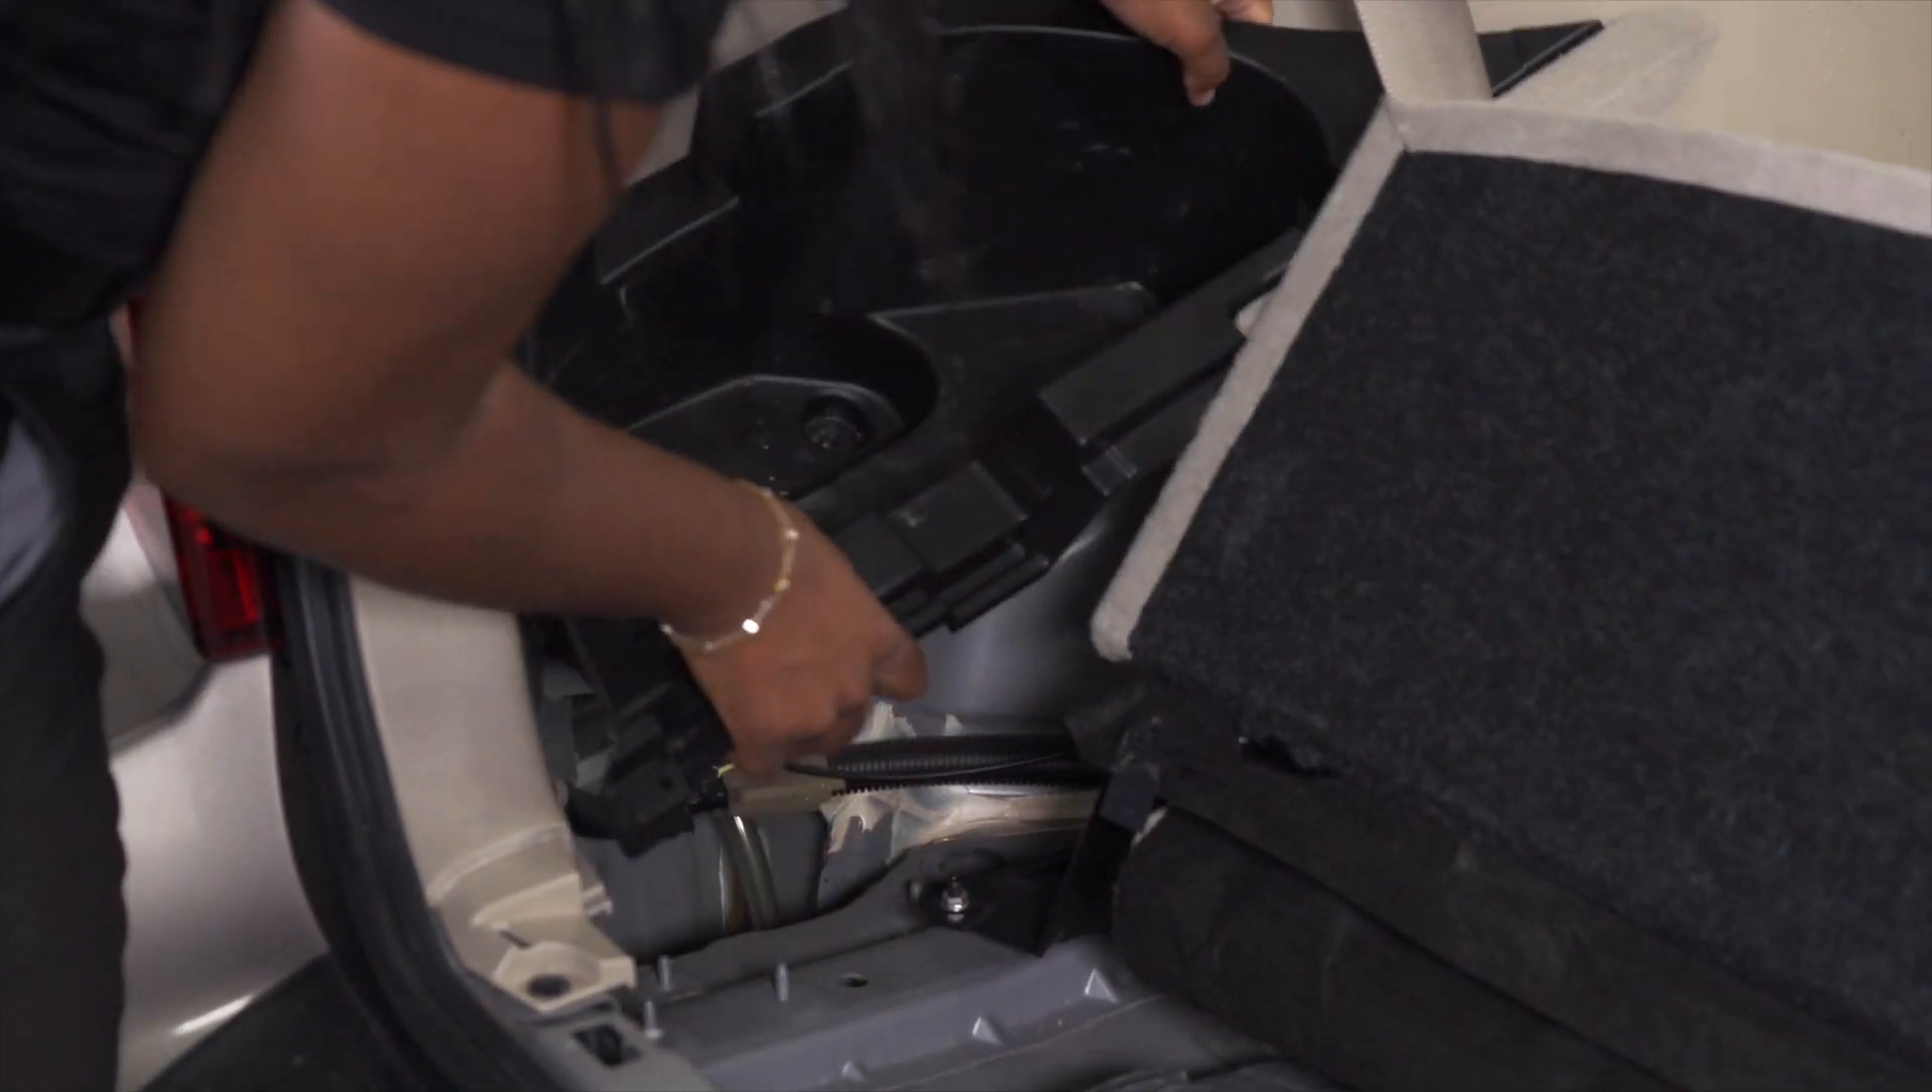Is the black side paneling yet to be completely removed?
Yes.